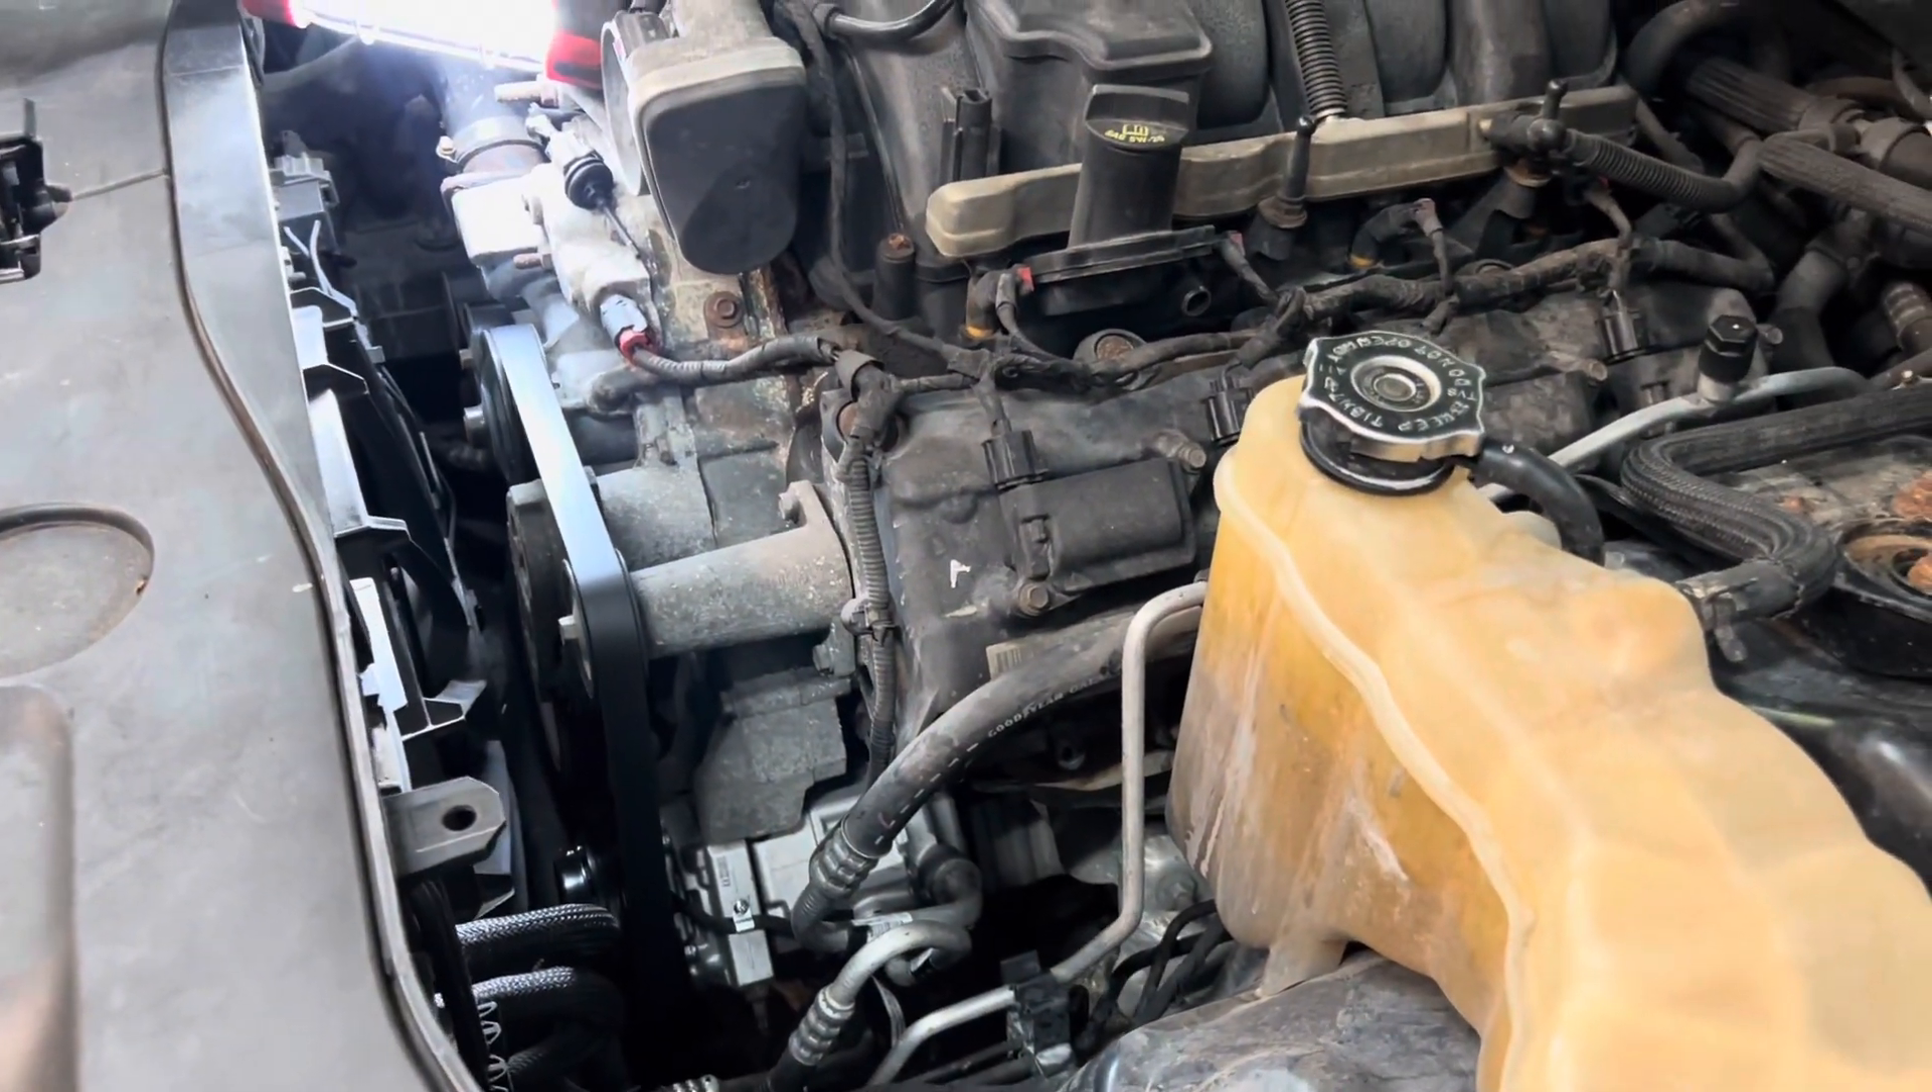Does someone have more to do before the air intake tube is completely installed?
Yes.